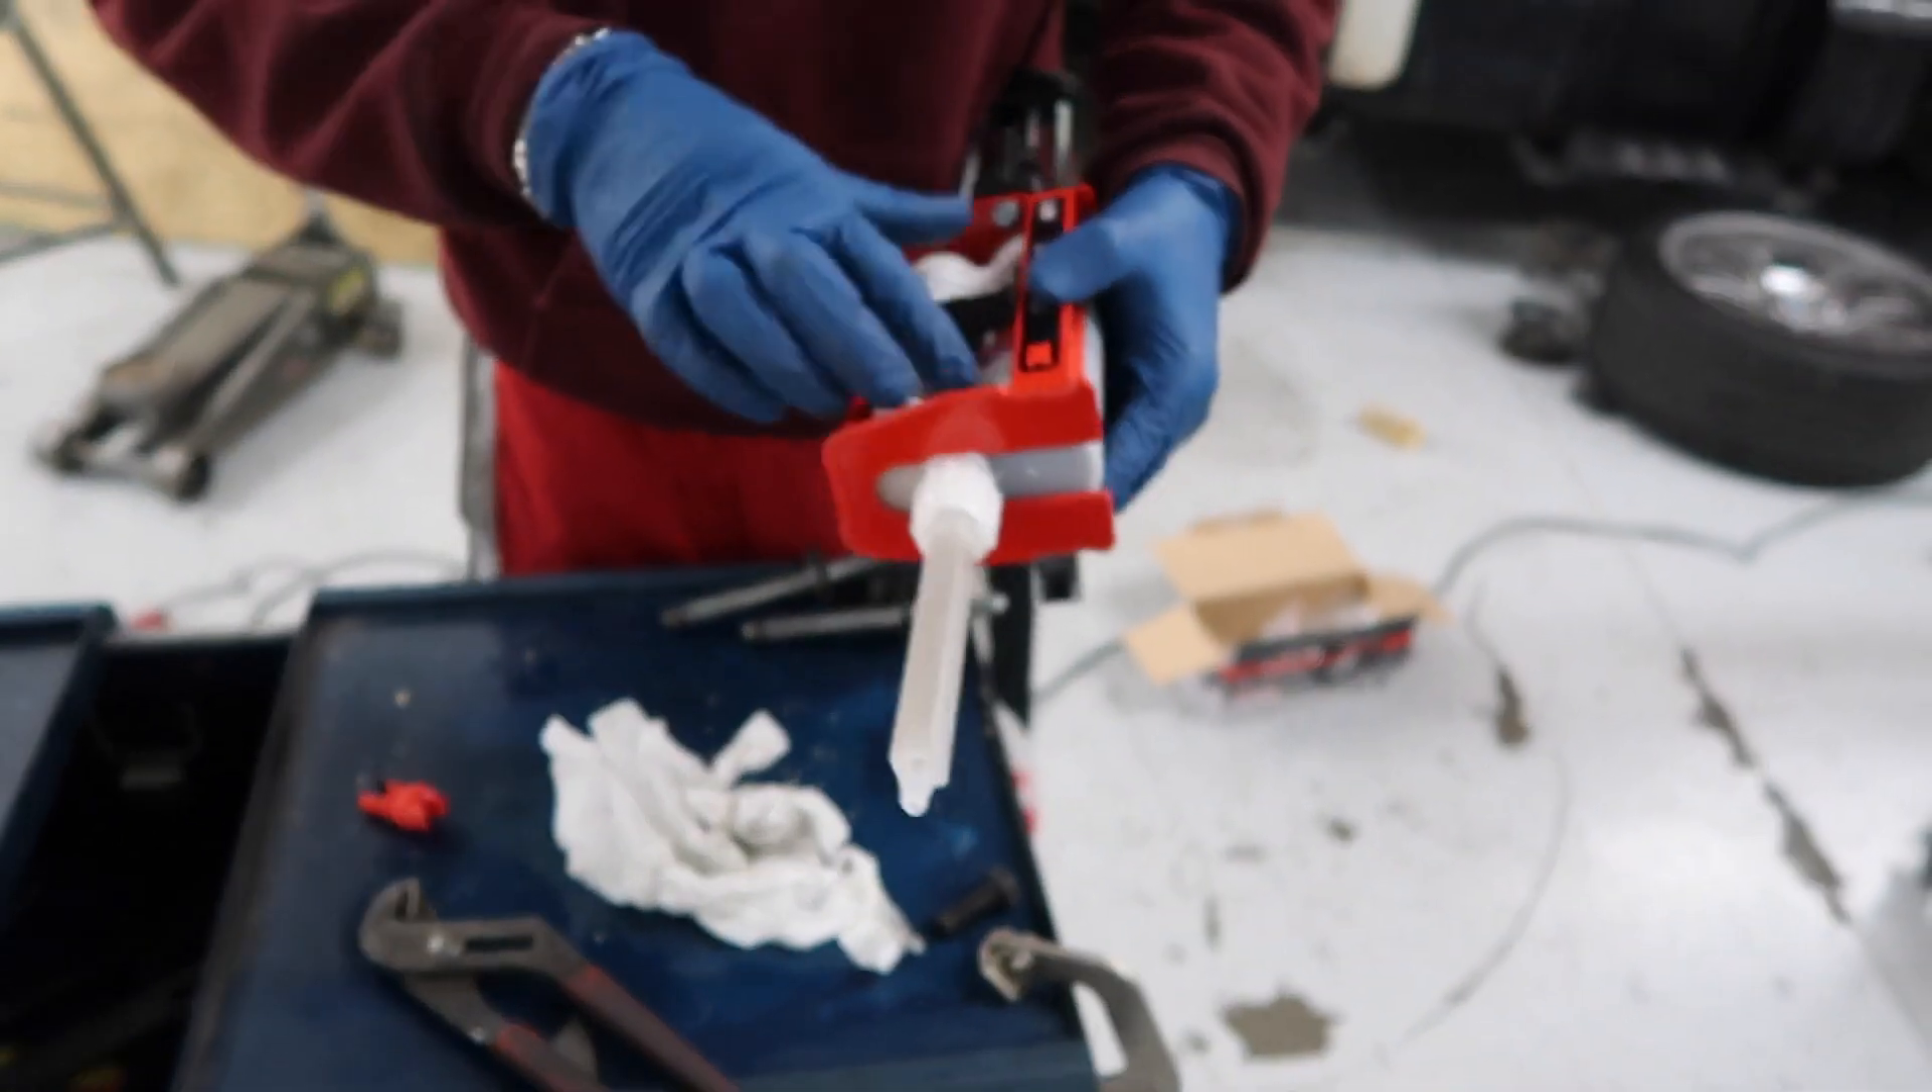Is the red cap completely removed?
Yes.